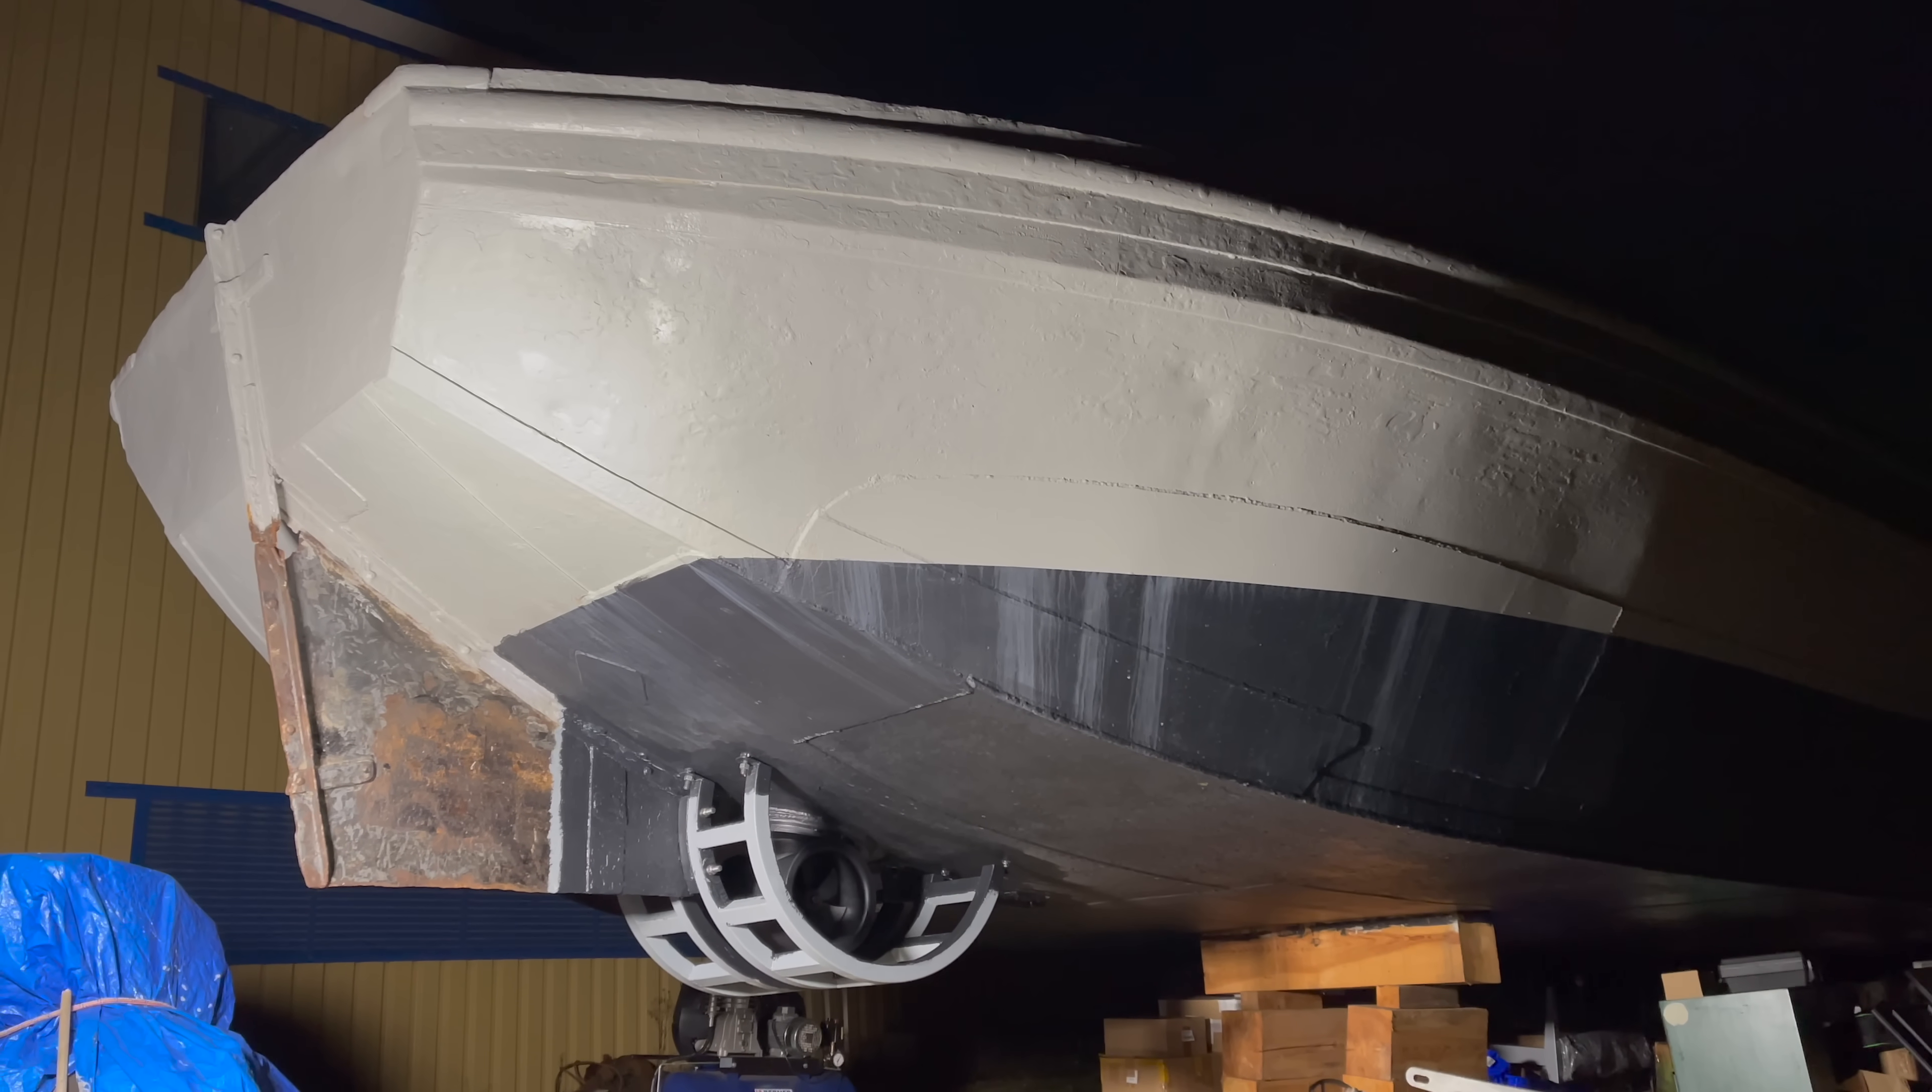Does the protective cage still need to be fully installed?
No.